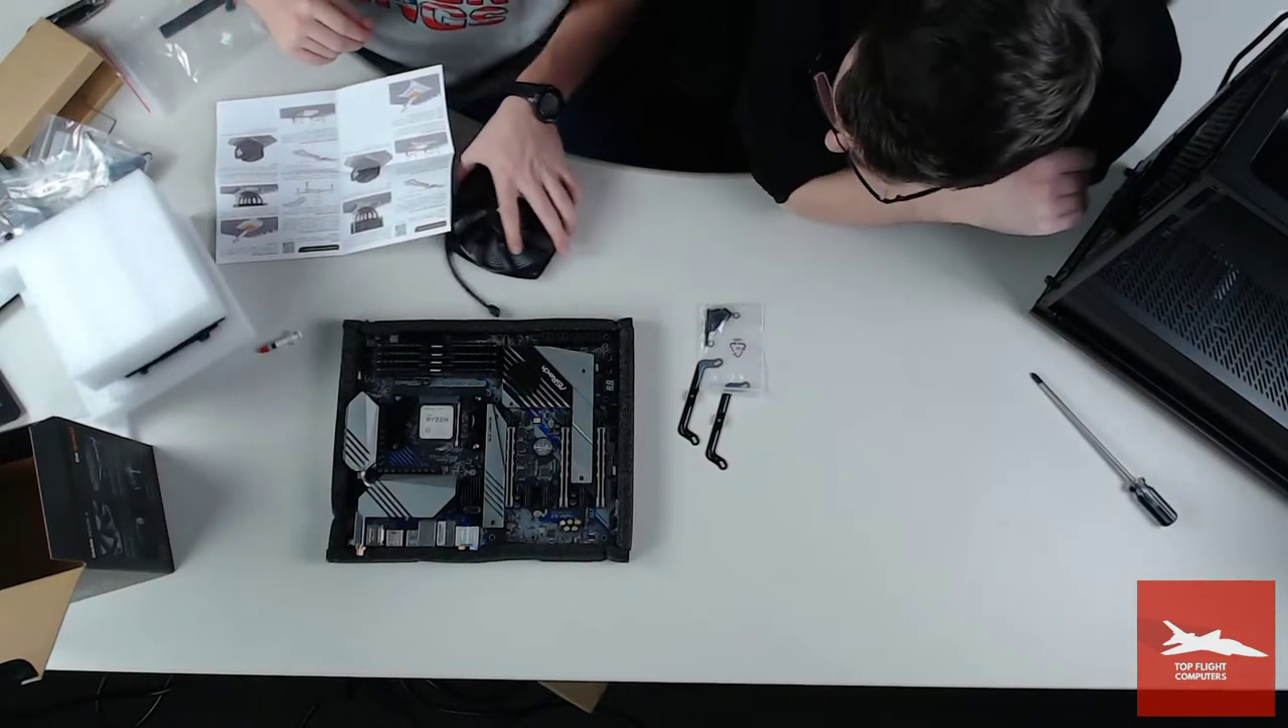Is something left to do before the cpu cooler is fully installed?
Yes.